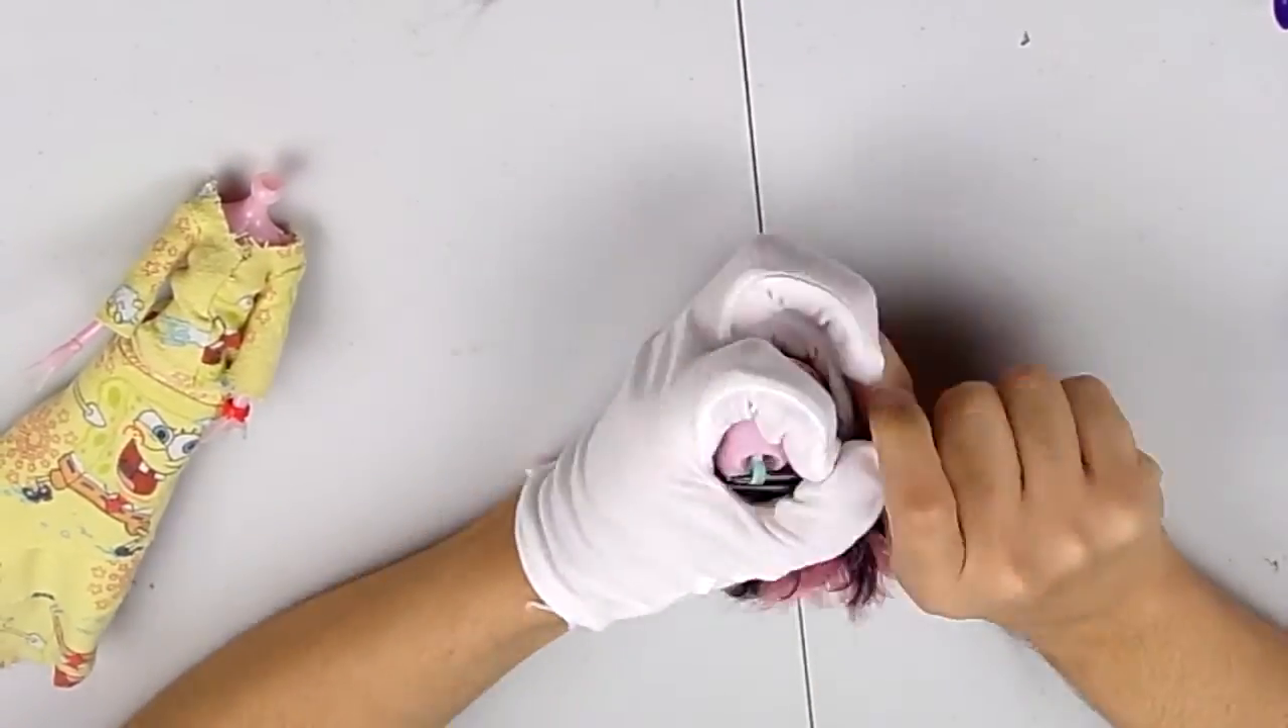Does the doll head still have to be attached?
Yes.